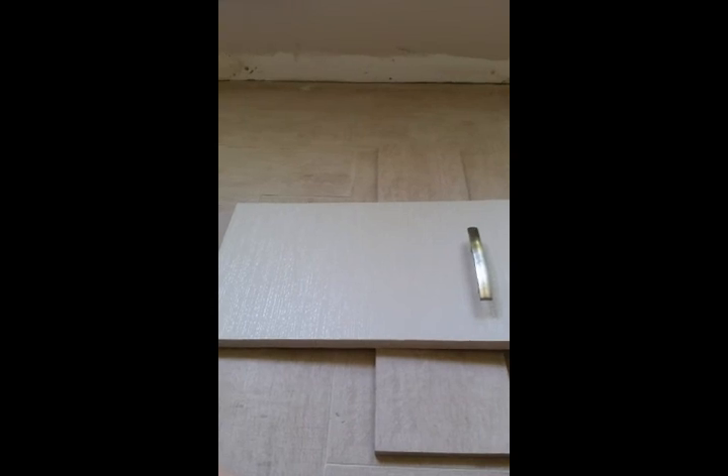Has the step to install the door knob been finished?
Yes.